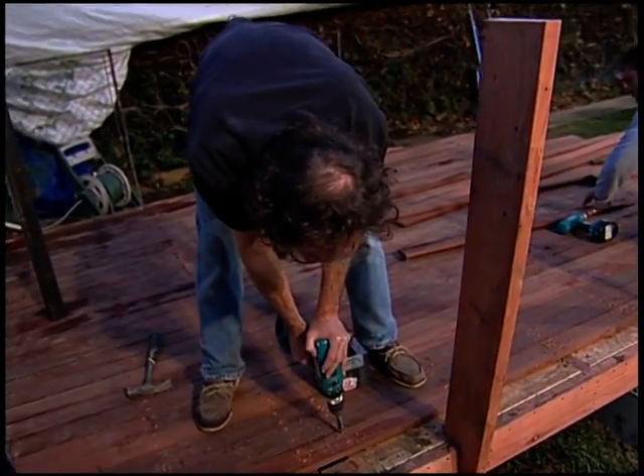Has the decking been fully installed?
No.